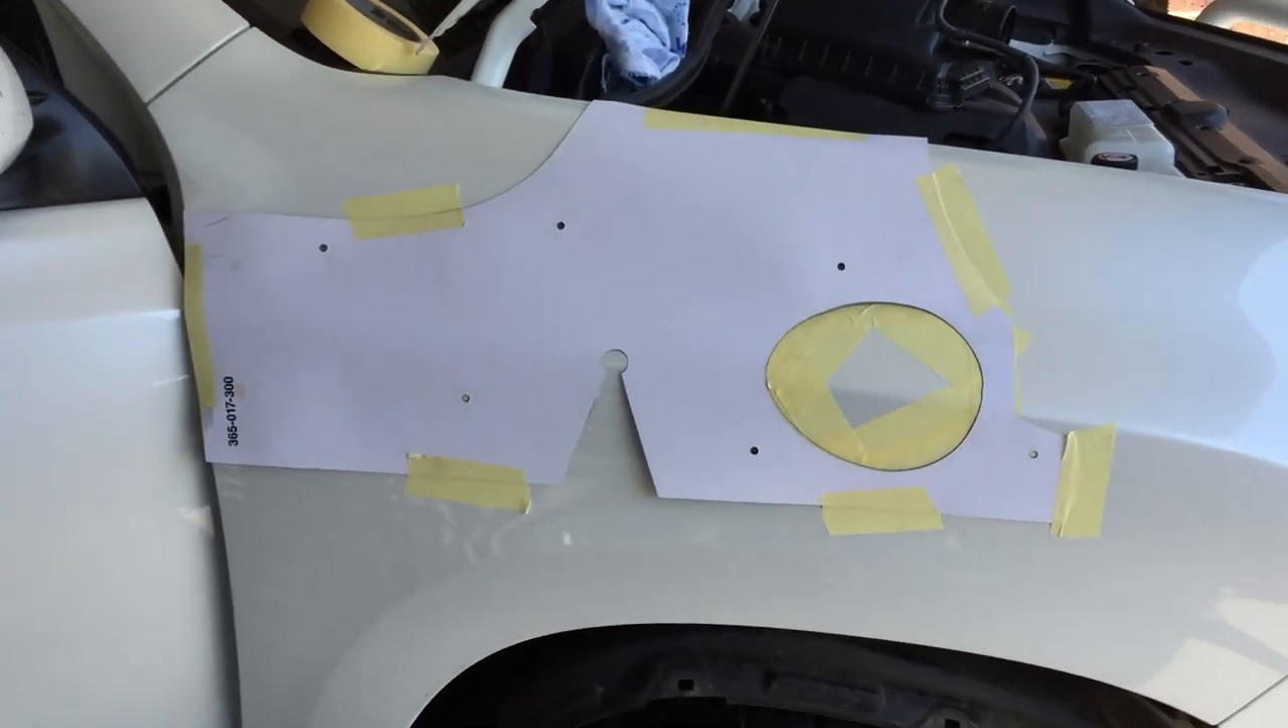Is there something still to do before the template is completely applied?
No.